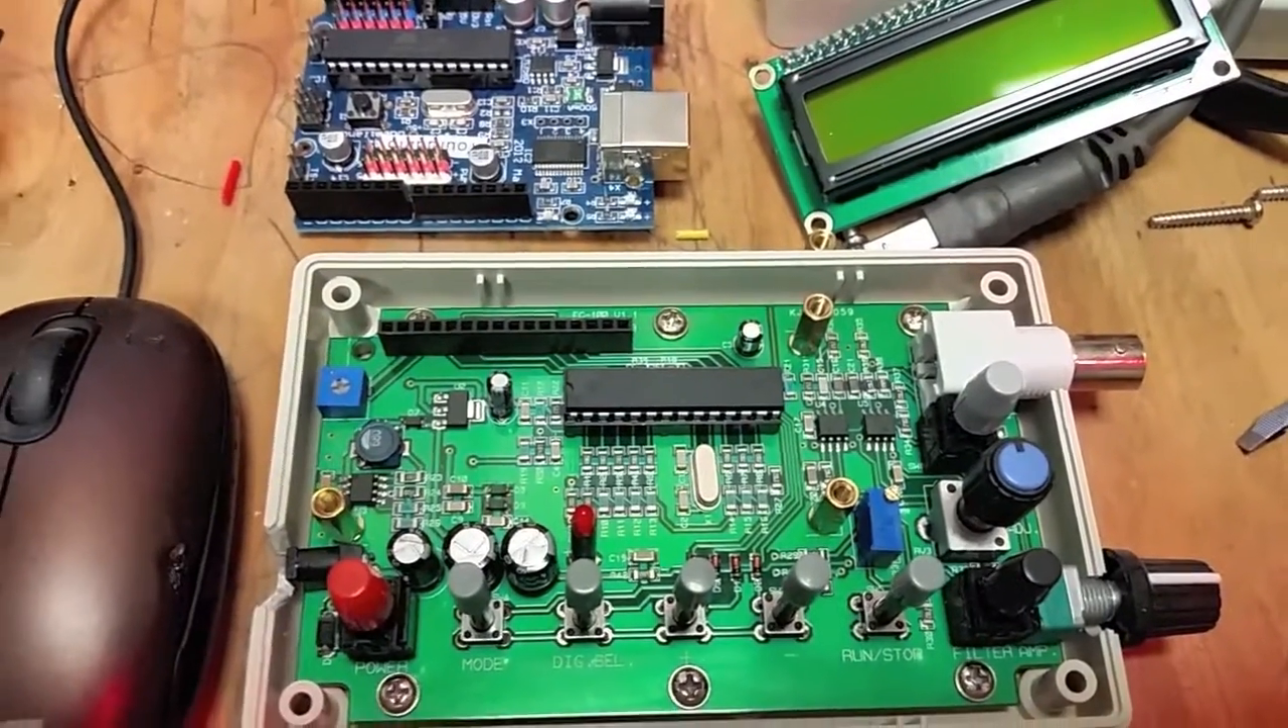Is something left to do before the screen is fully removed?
No.